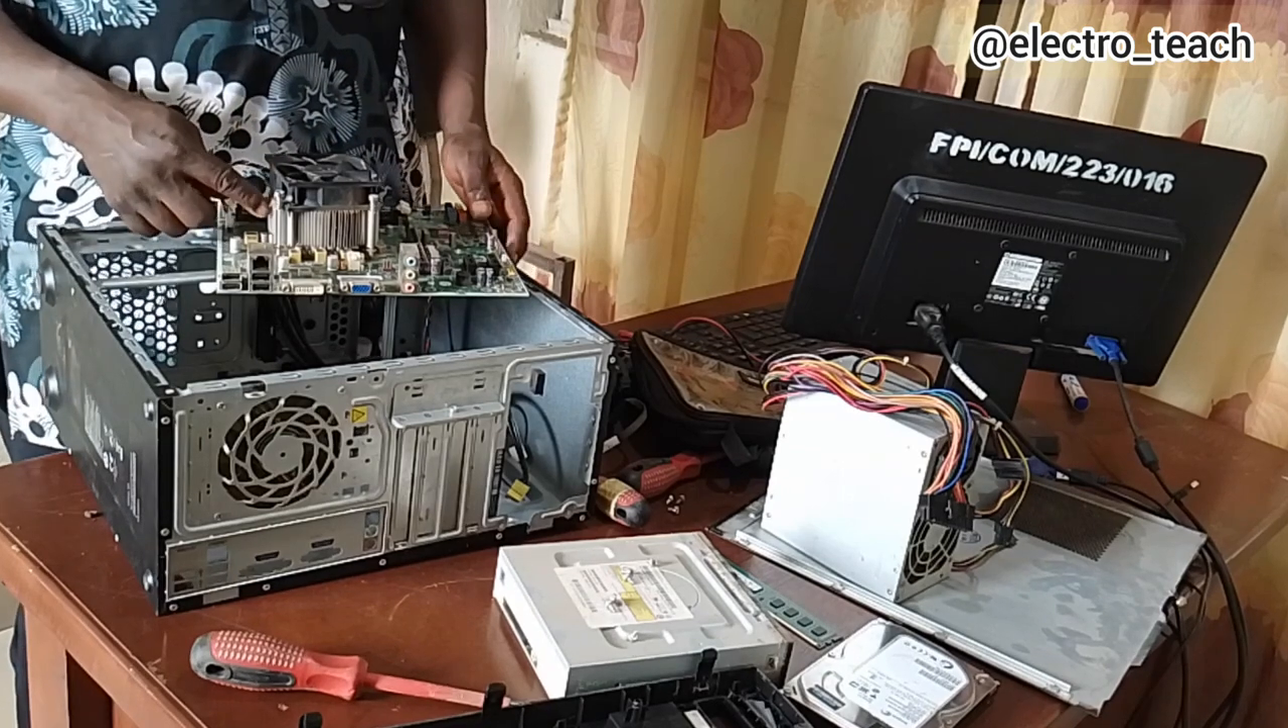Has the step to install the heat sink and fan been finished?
Yes.